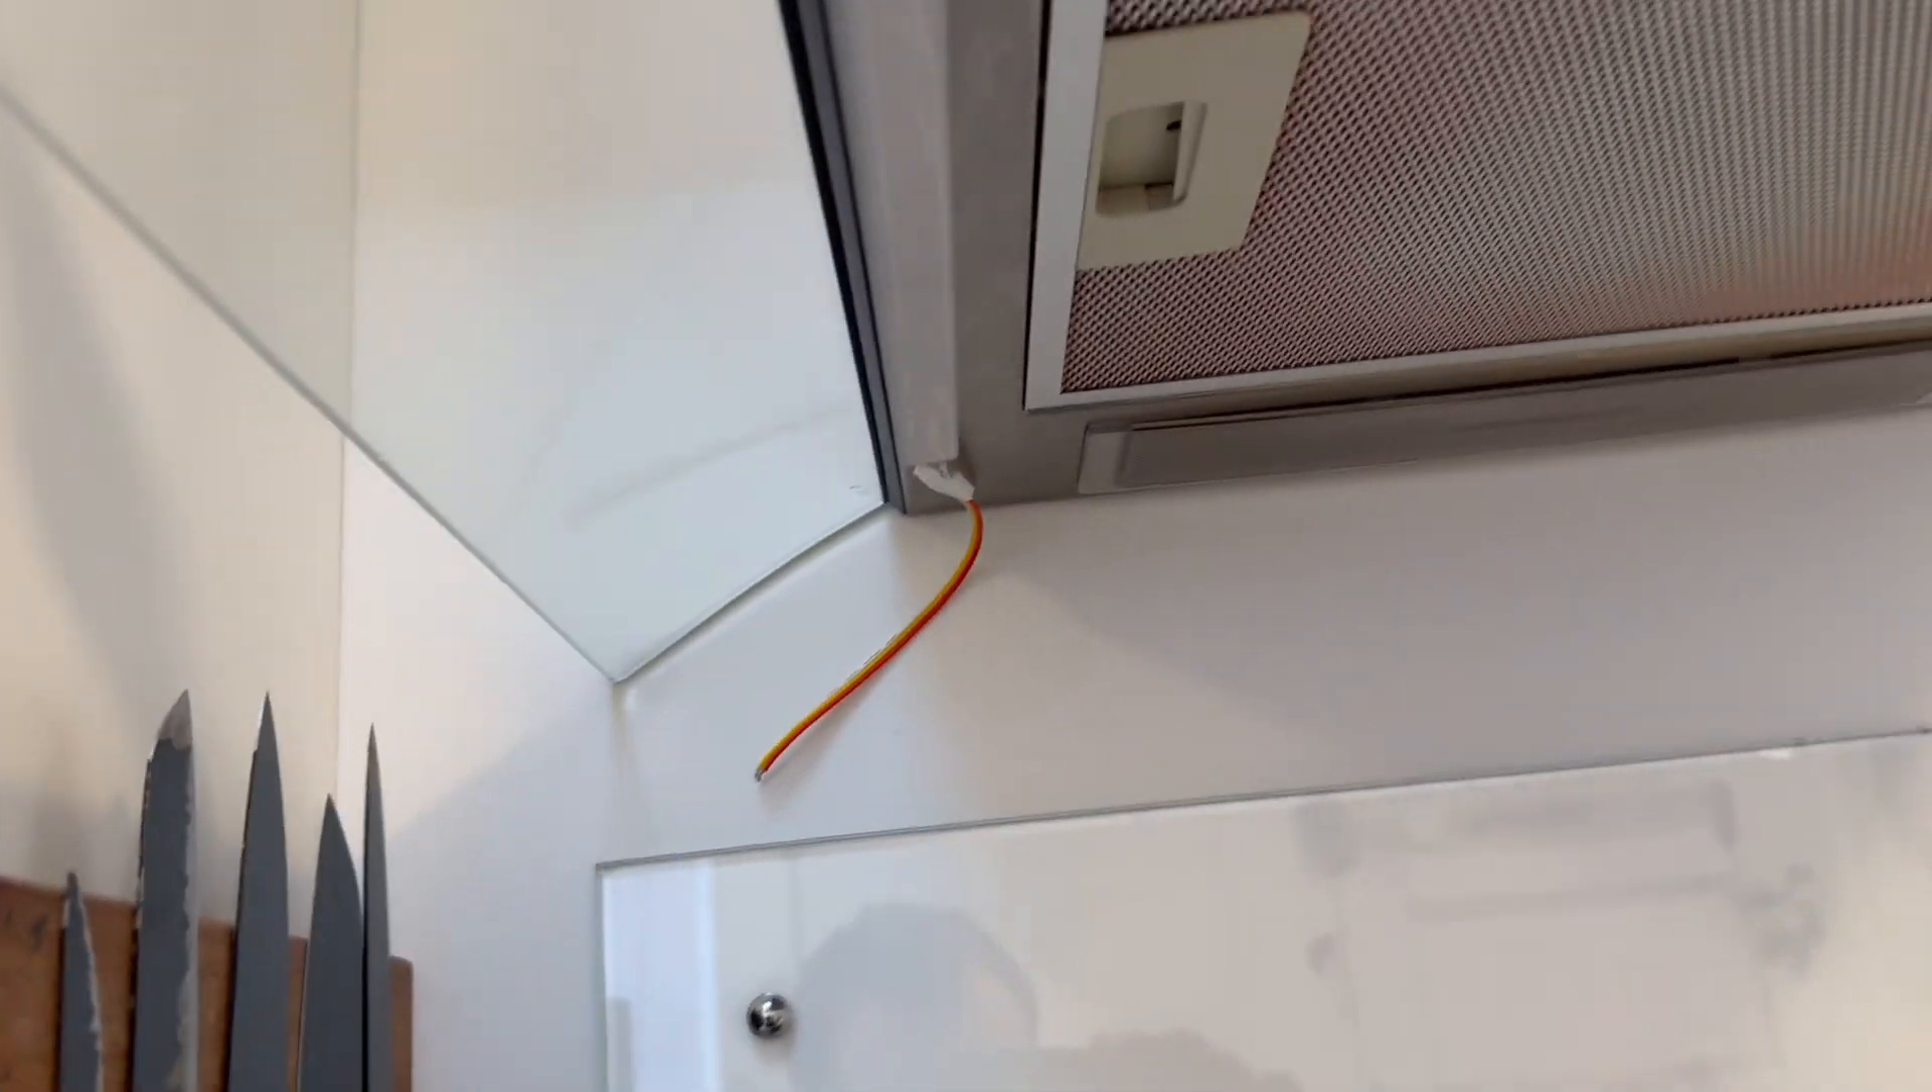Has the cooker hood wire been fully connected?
No.